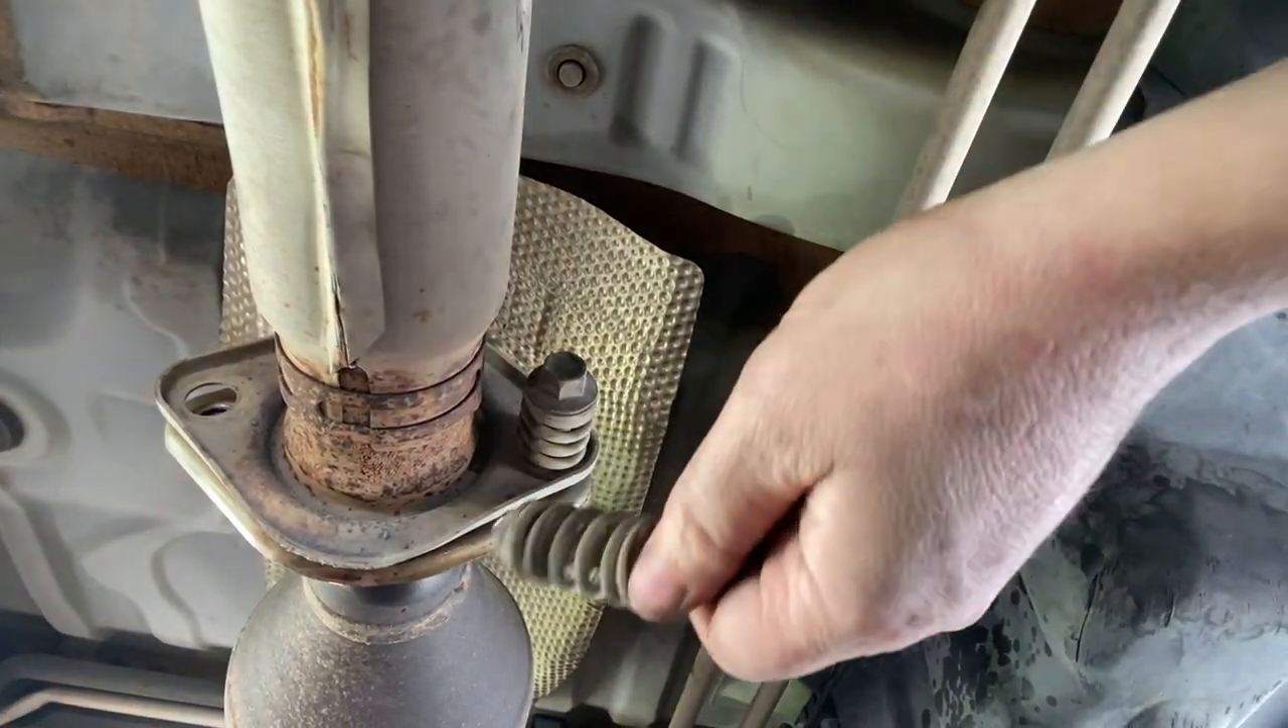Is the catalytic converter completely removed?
No.